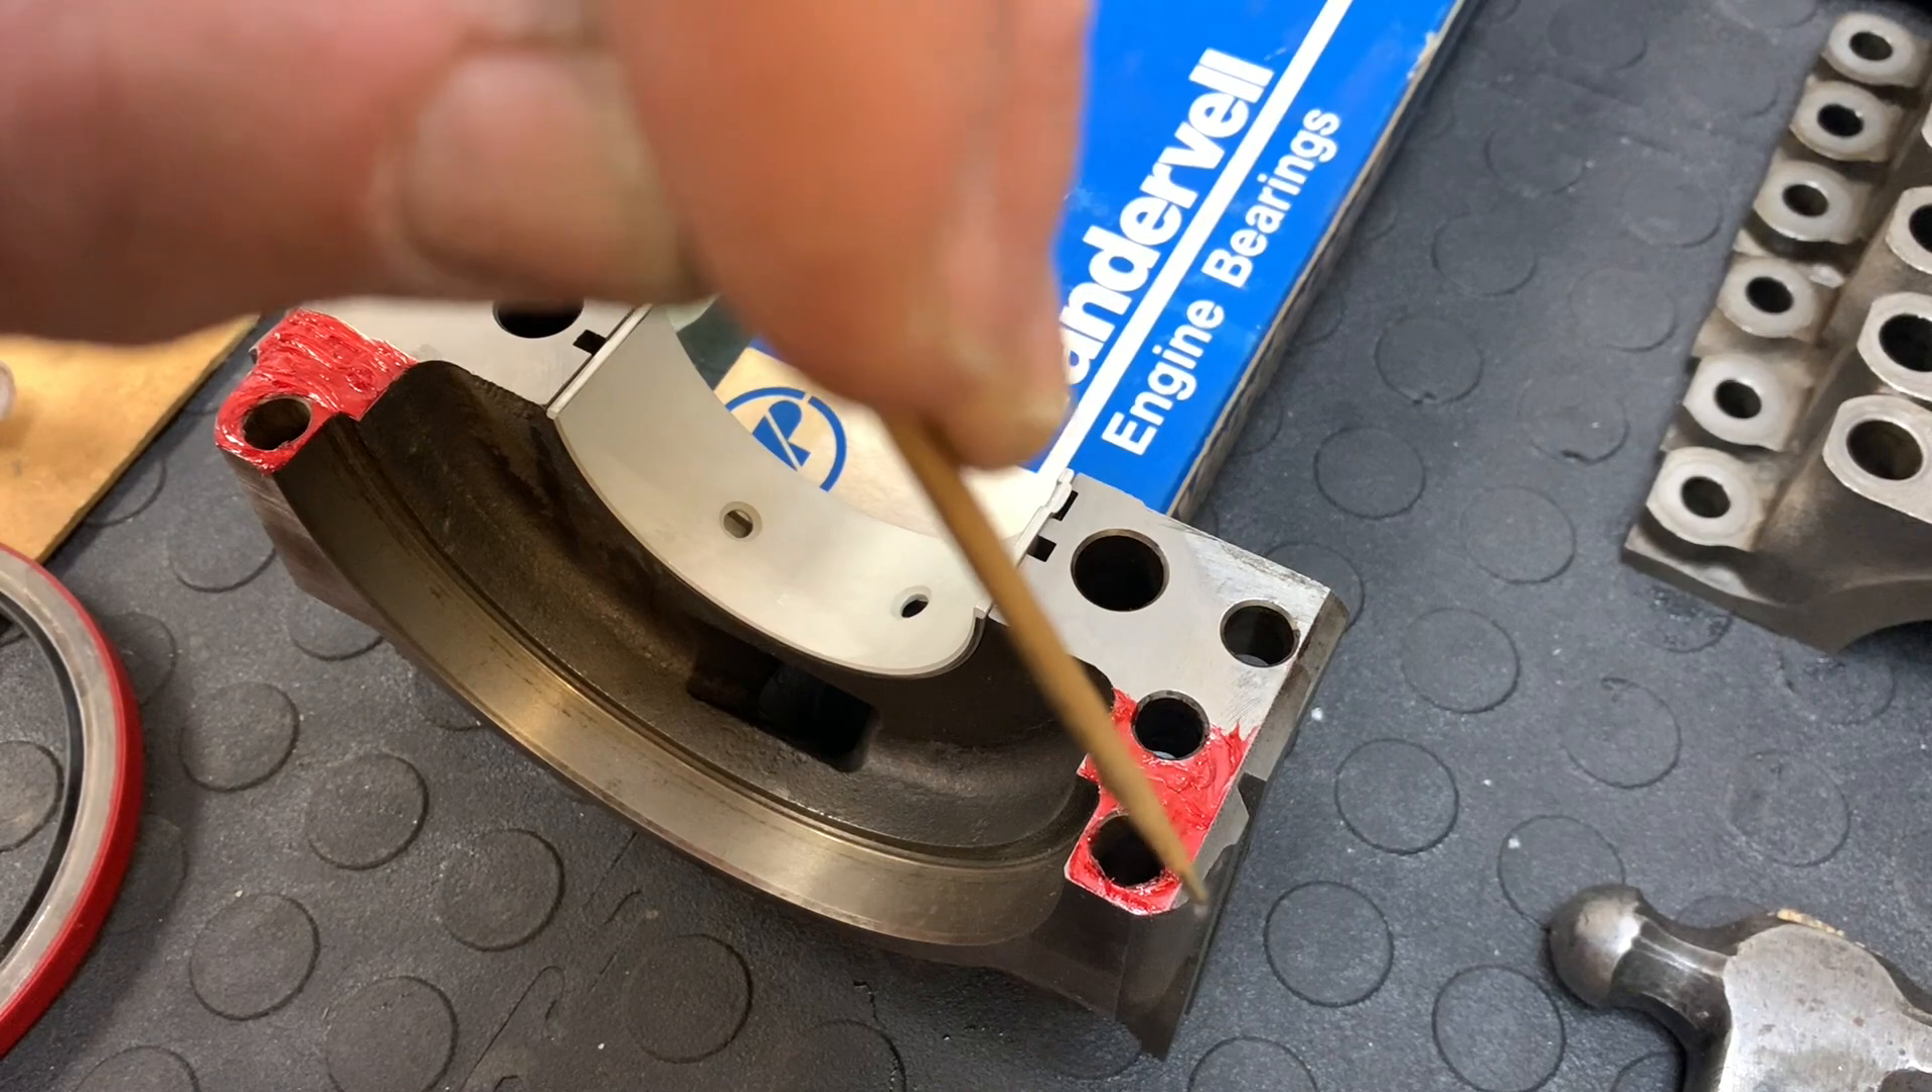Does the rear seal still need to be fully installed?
Yes.